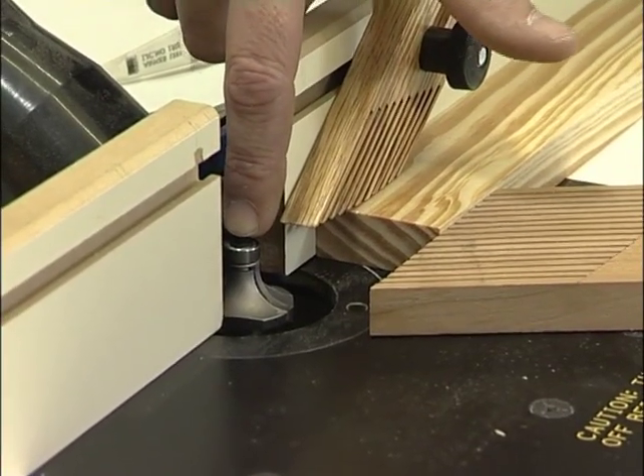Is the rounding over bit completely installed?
Yes.